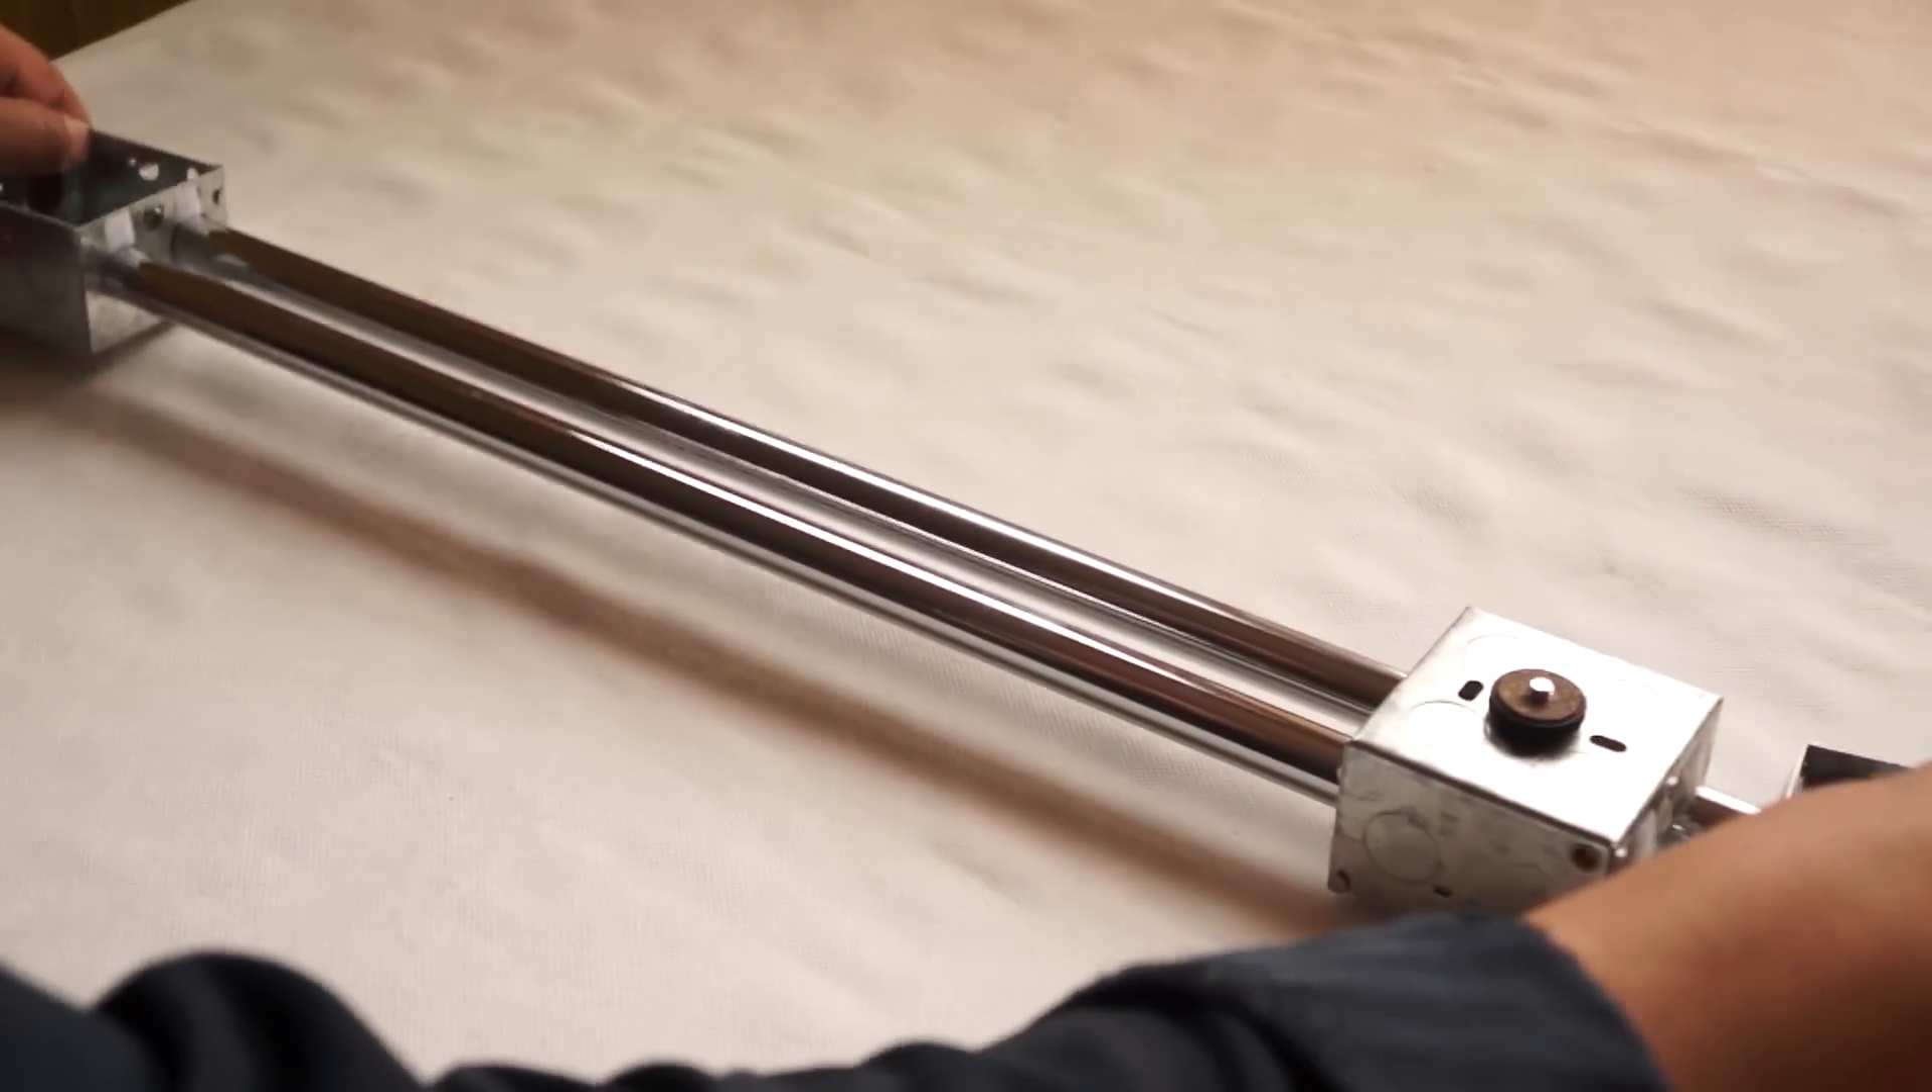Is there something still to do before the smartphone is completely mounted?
Yes.